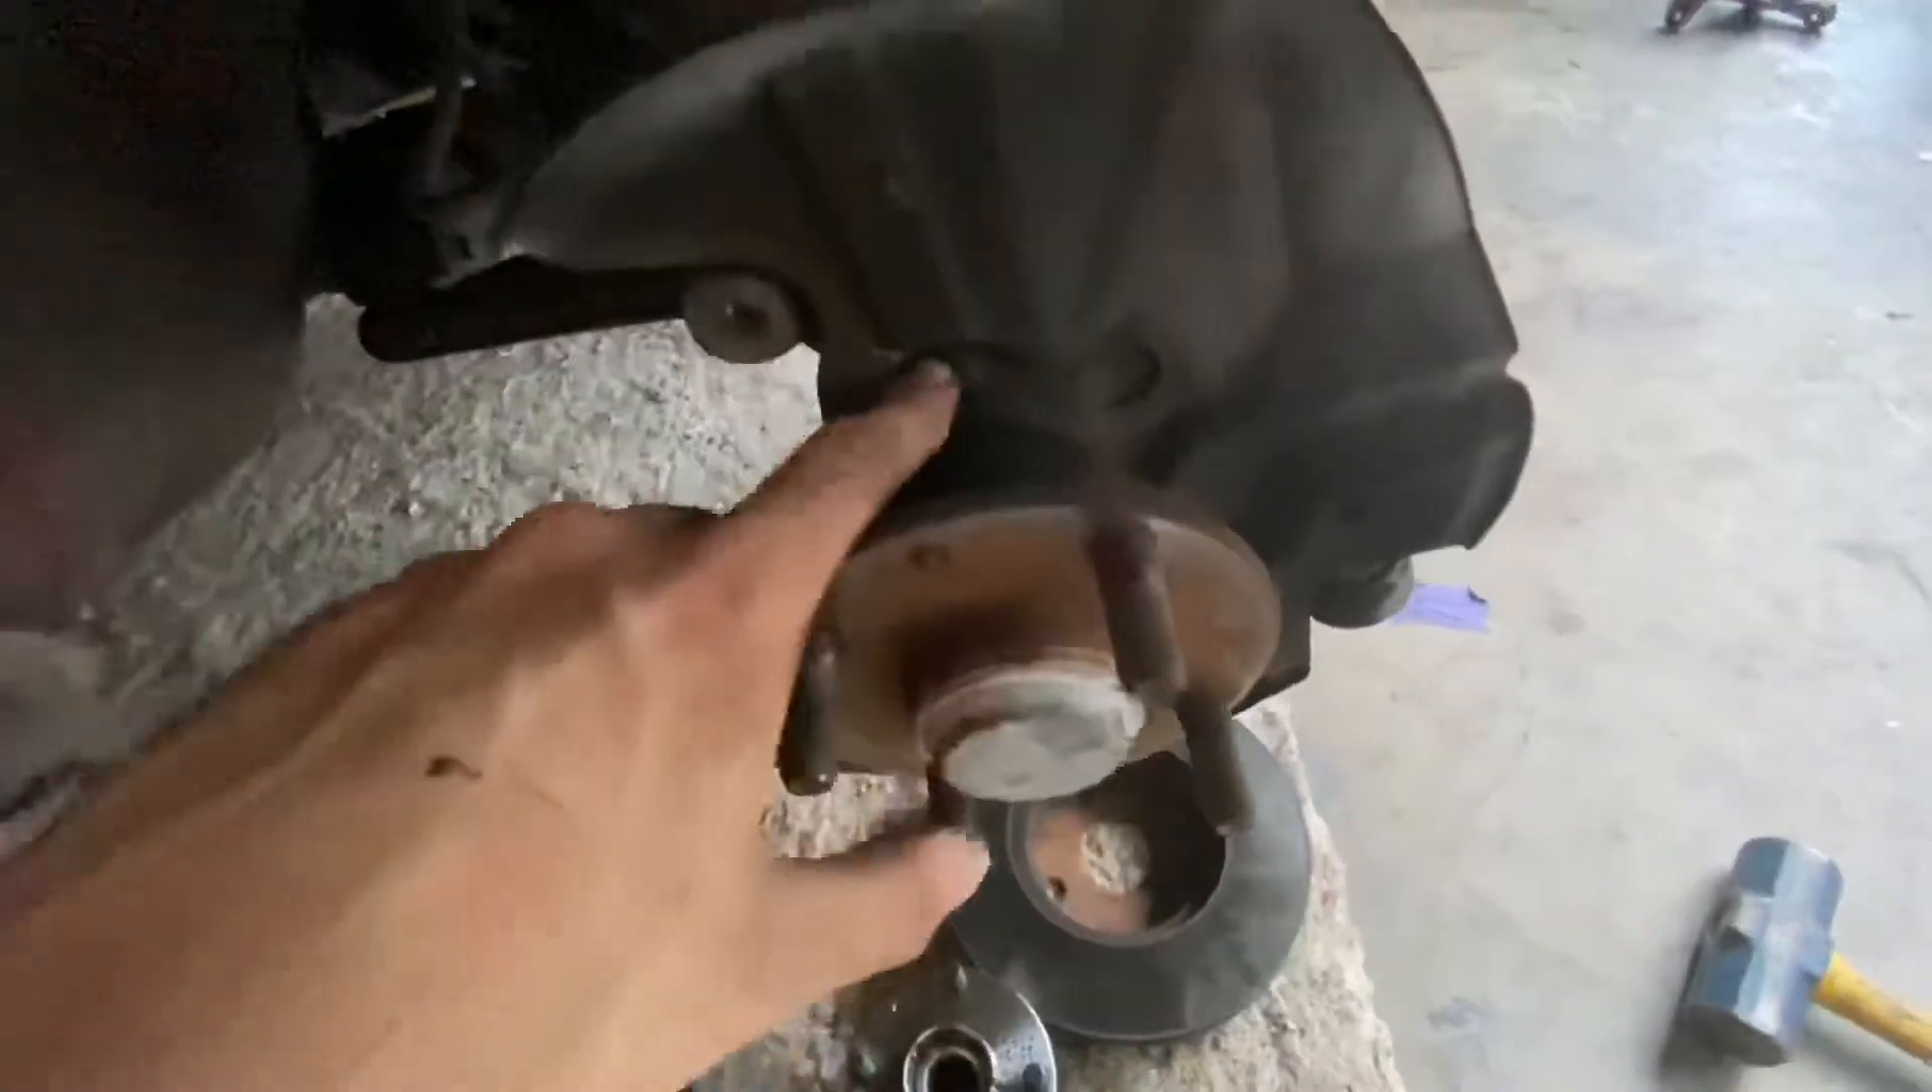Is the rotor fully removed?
Yes.